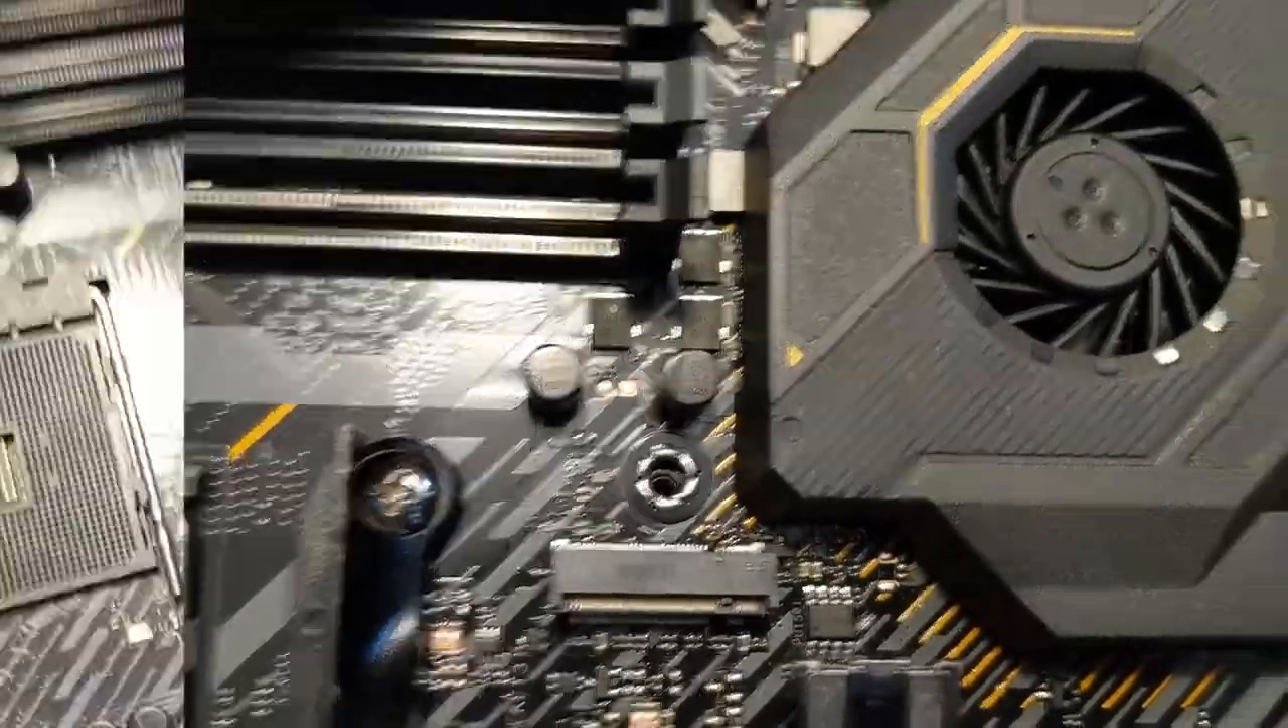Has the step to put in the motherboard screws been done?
No.